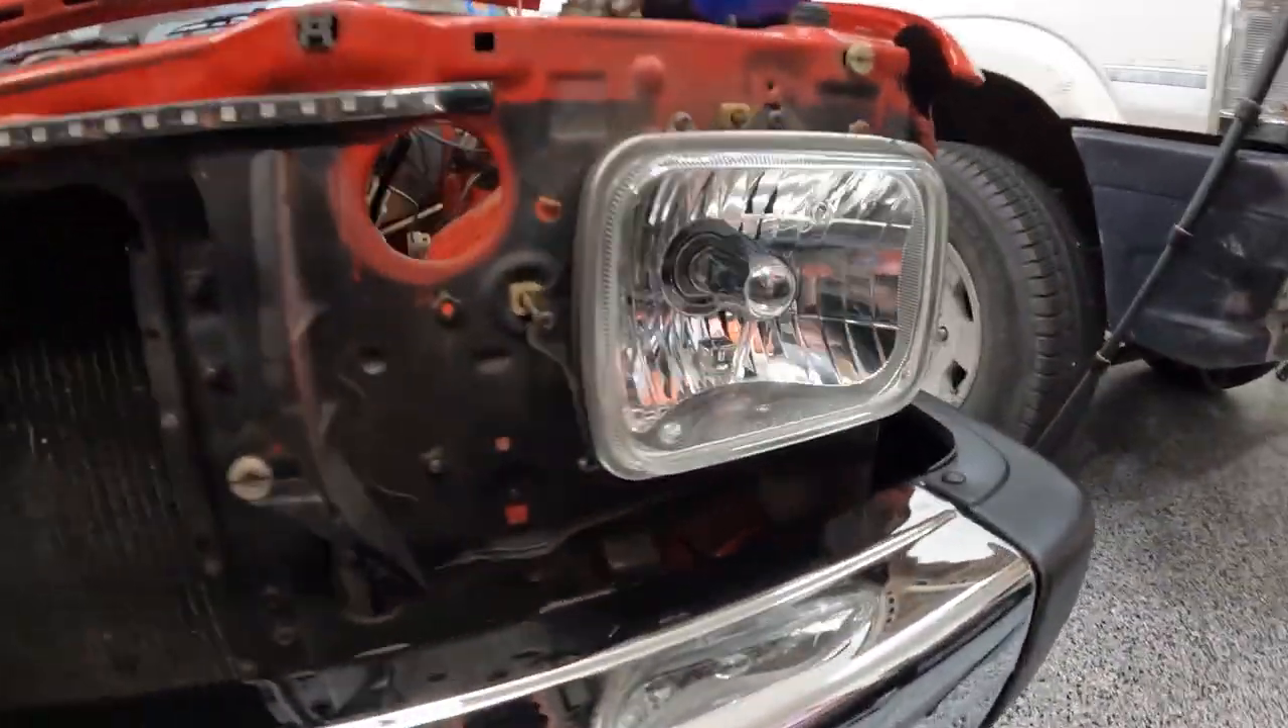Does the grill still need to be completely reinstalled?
Yes.